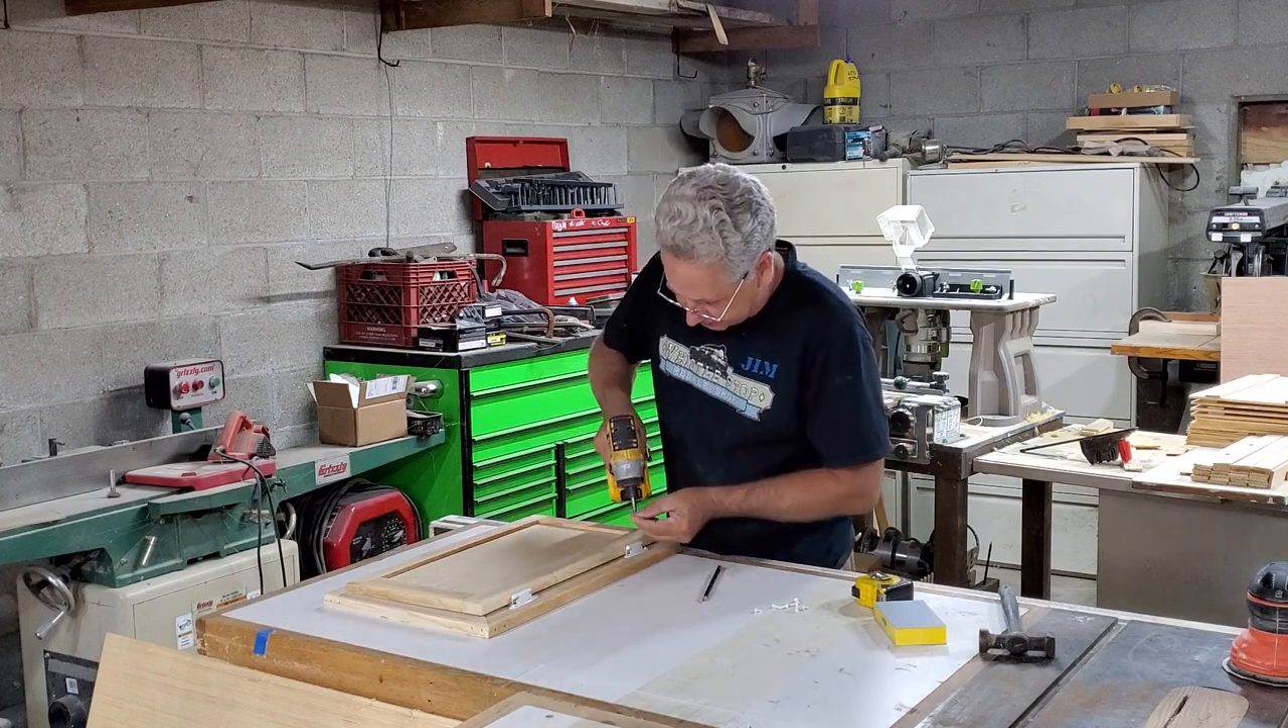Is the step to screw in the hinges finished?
No.